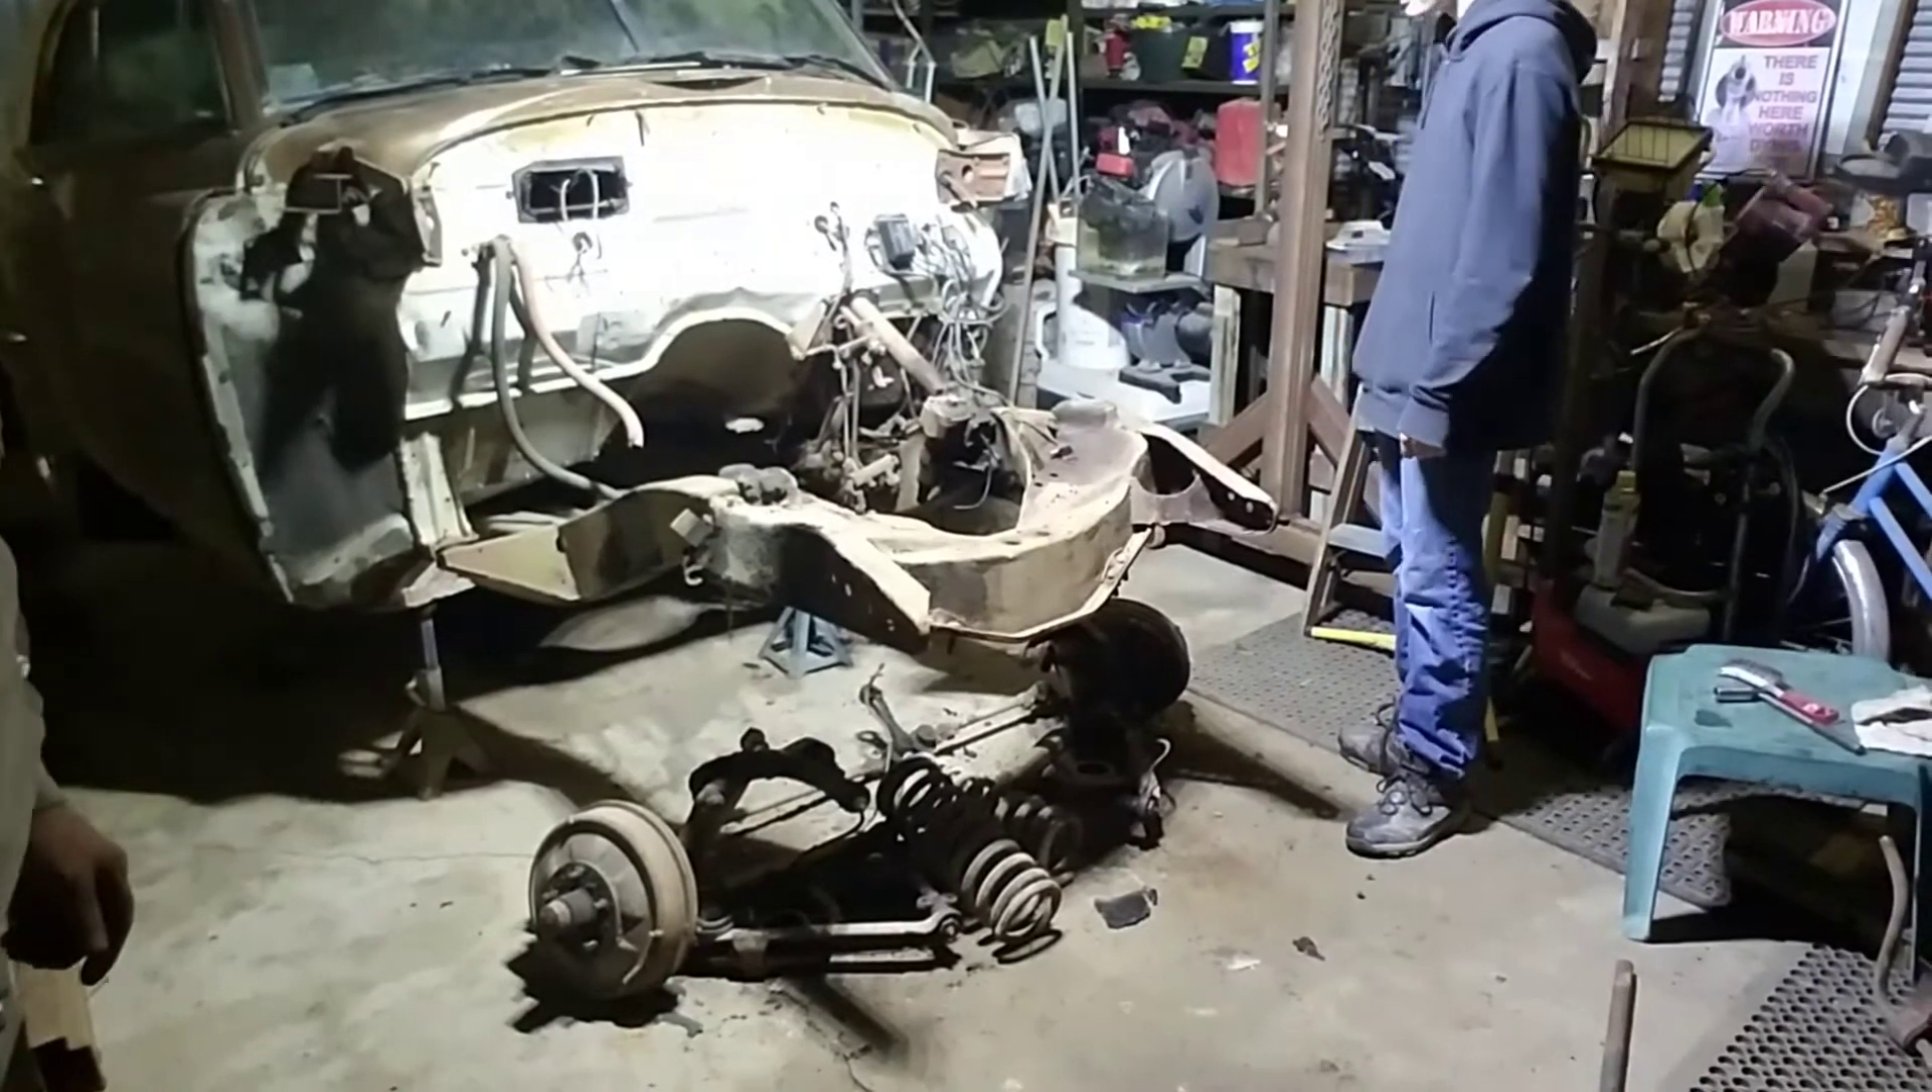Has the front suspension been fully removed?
Yes.